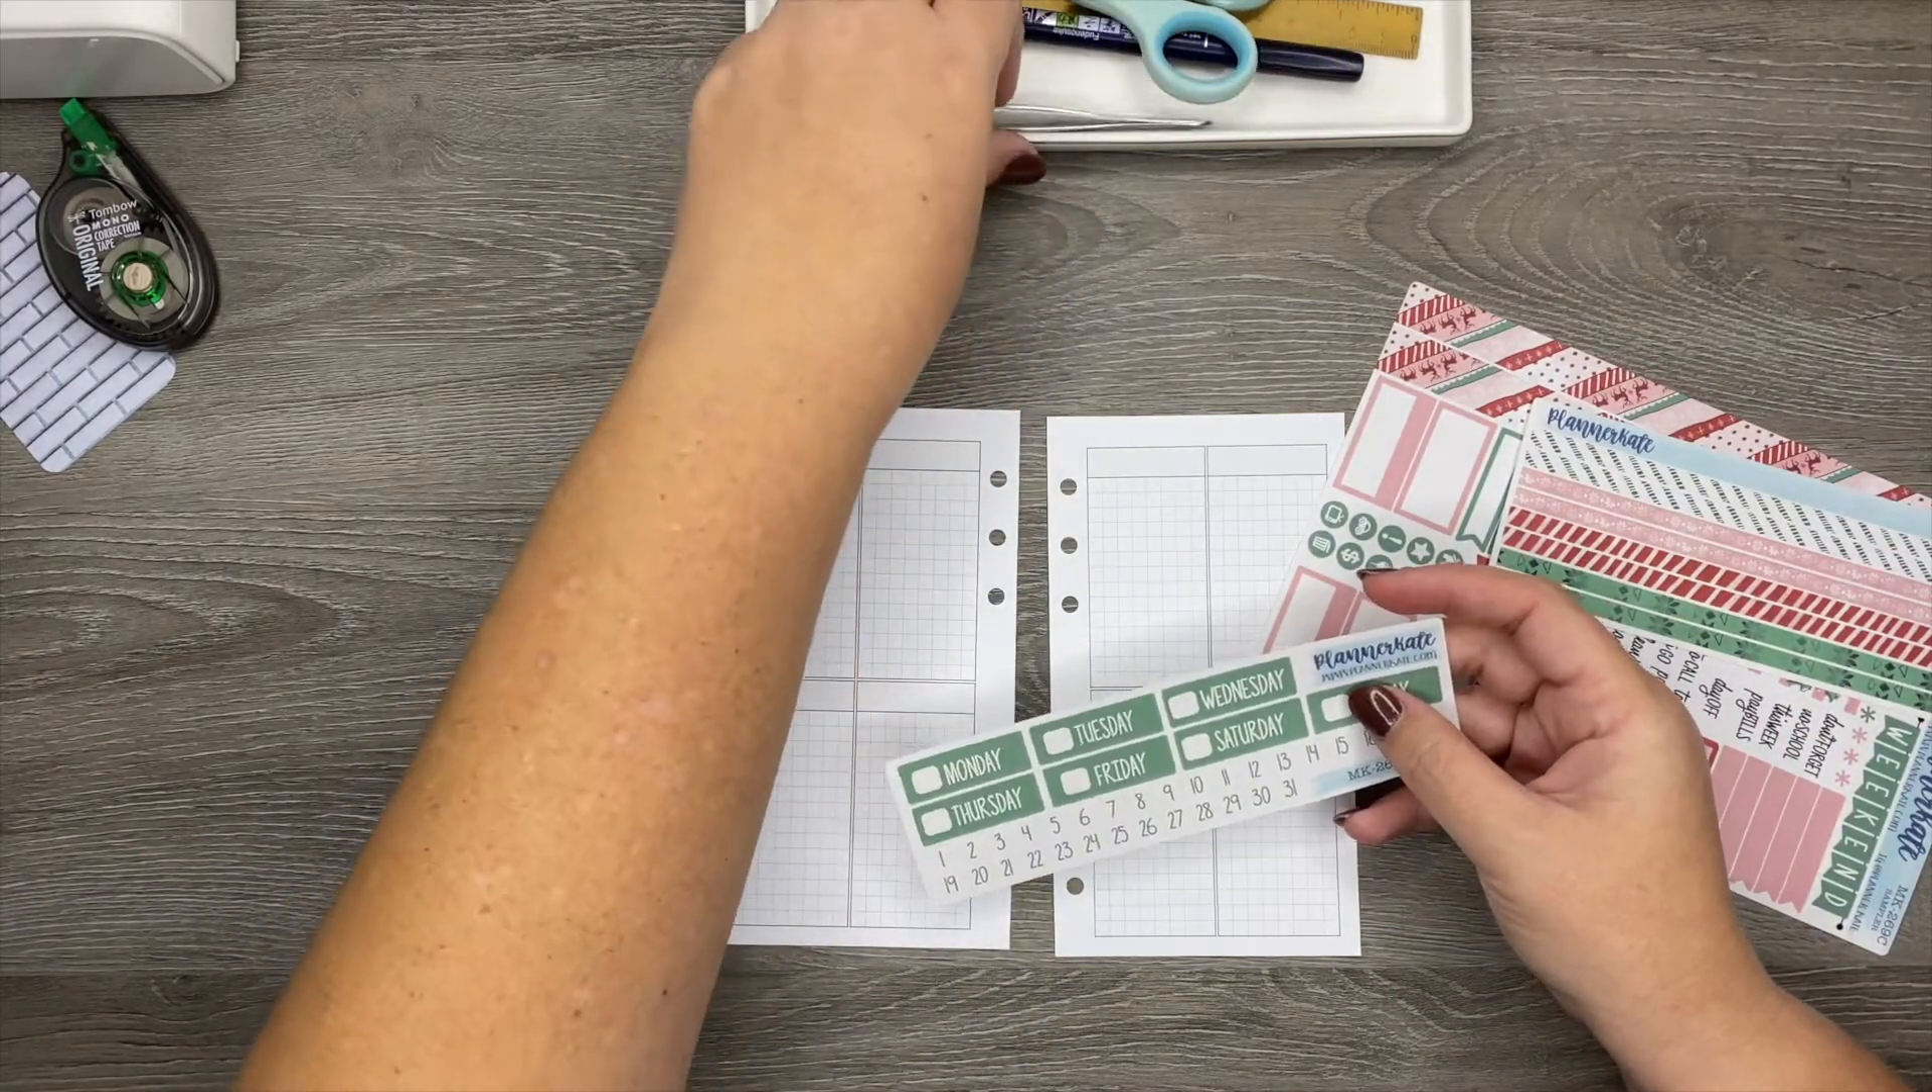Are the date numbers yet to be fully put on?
Yes.